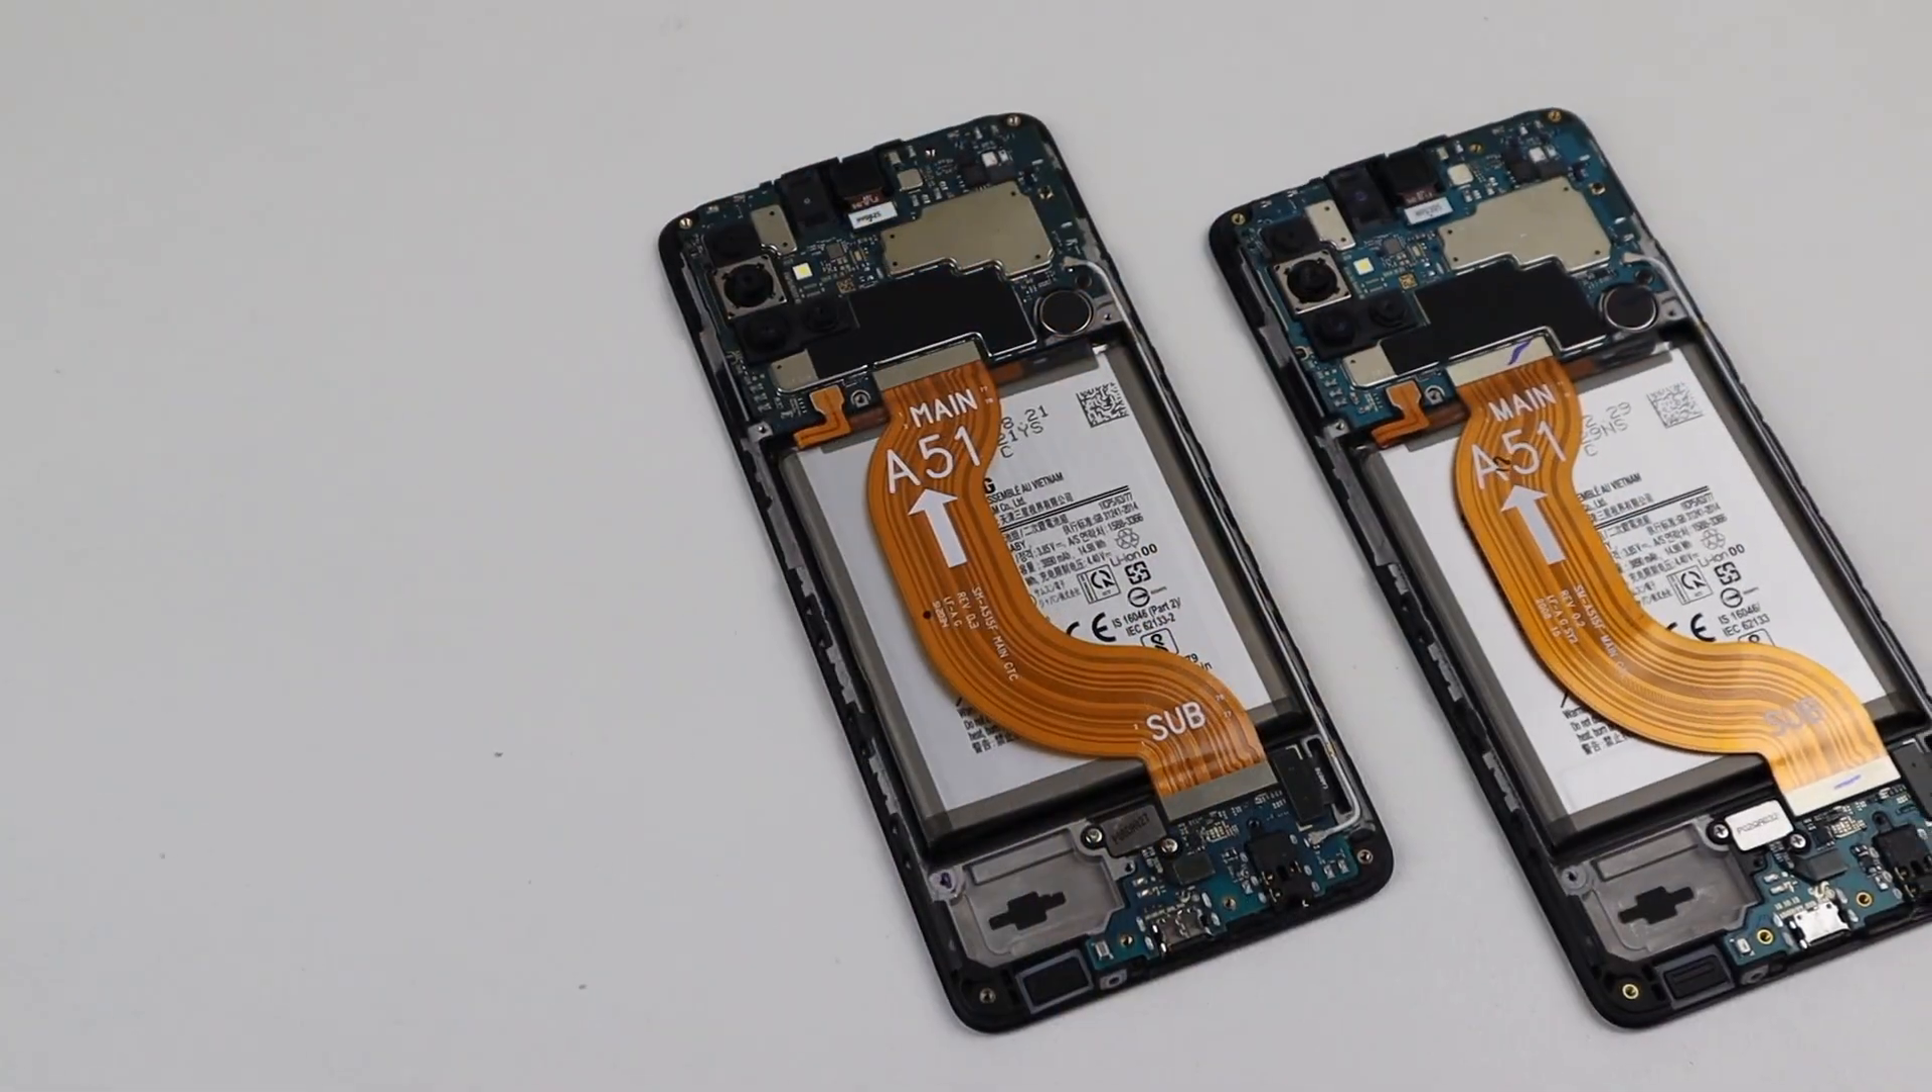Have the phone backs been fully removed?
Yes.